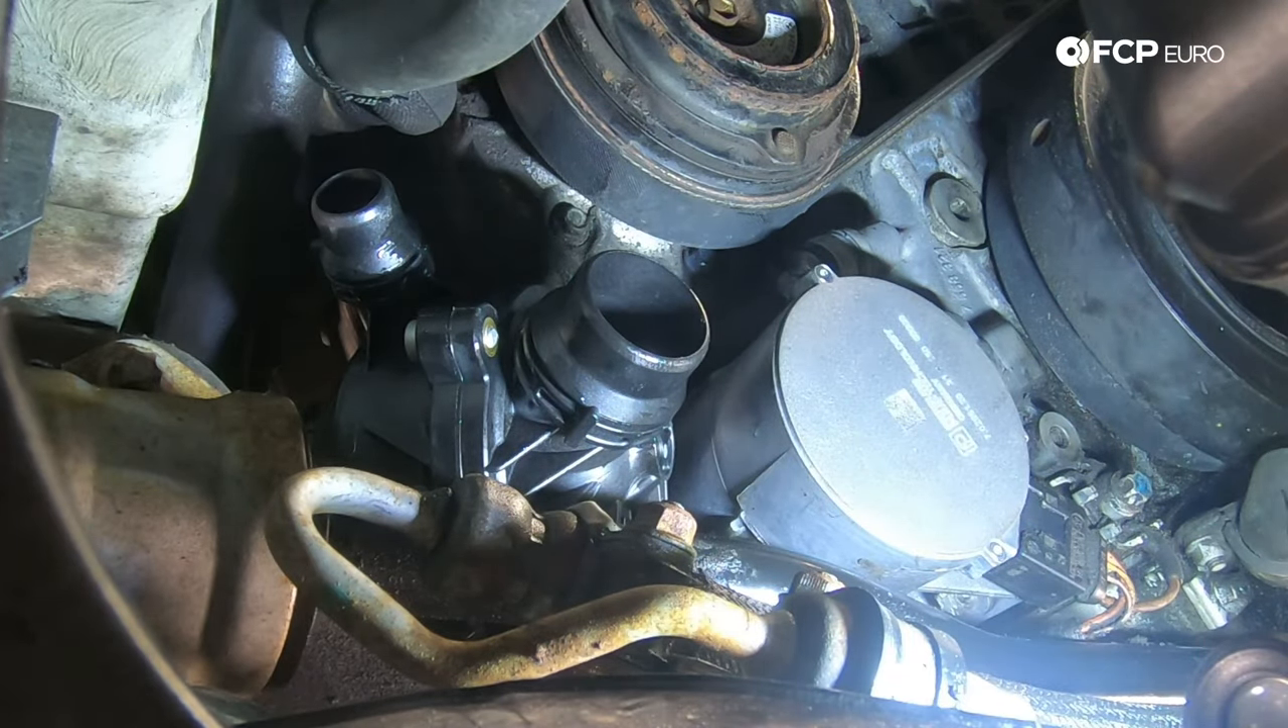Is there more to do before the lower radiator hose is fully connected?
Yes.